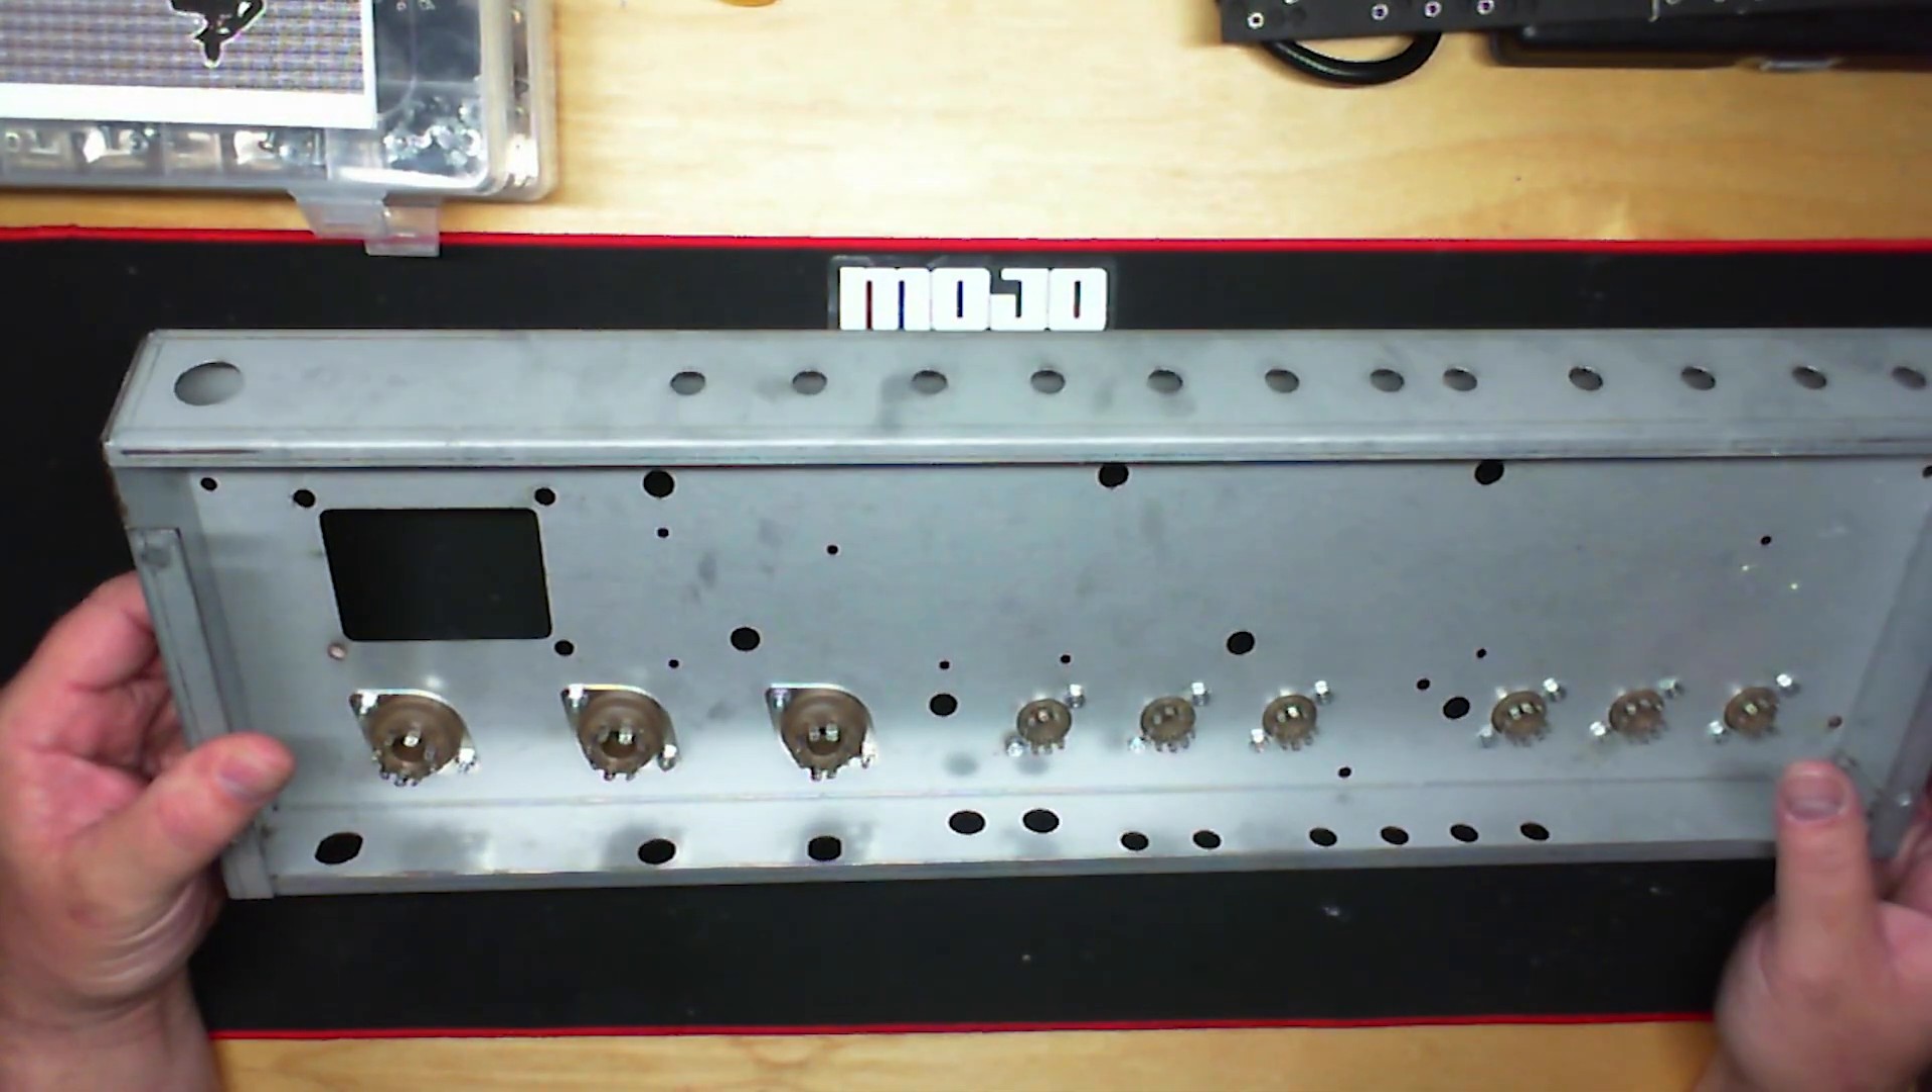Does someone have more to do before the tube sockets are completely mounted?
No.